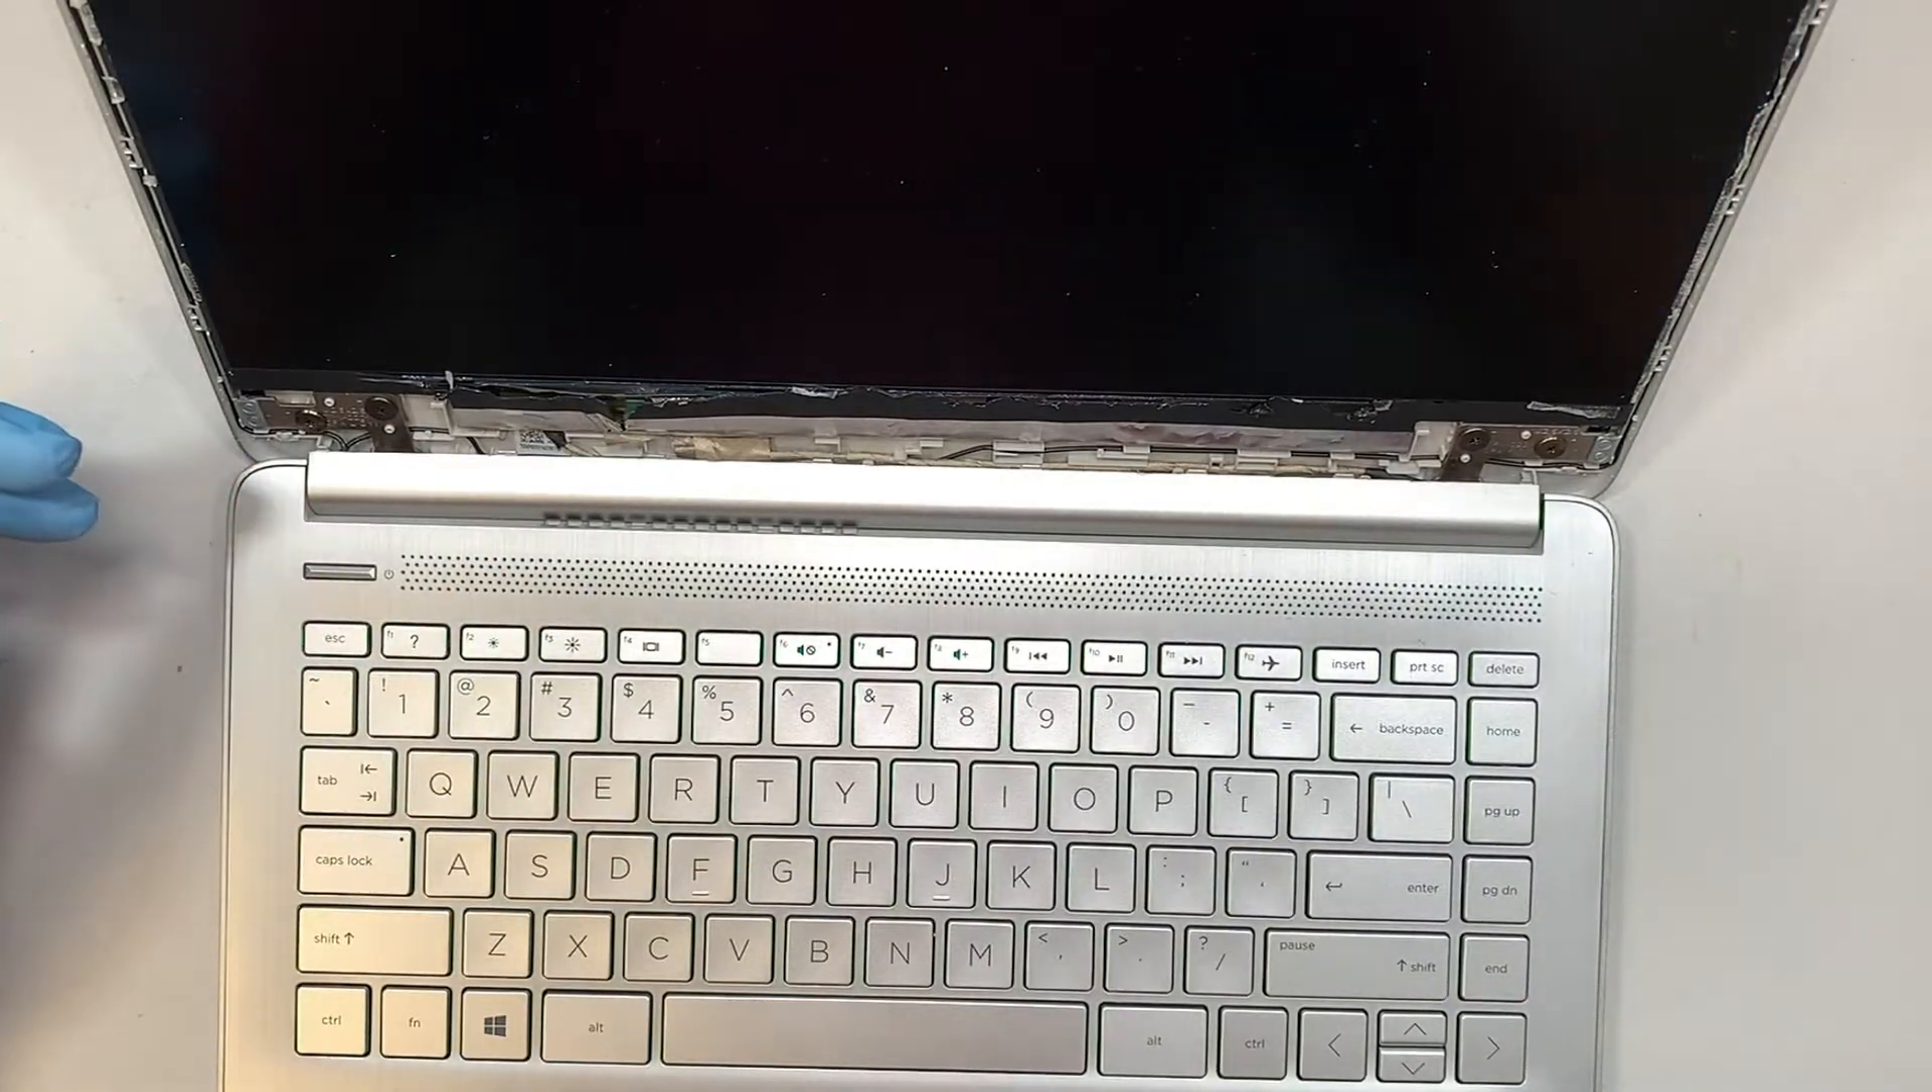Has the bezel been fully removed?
Yes.